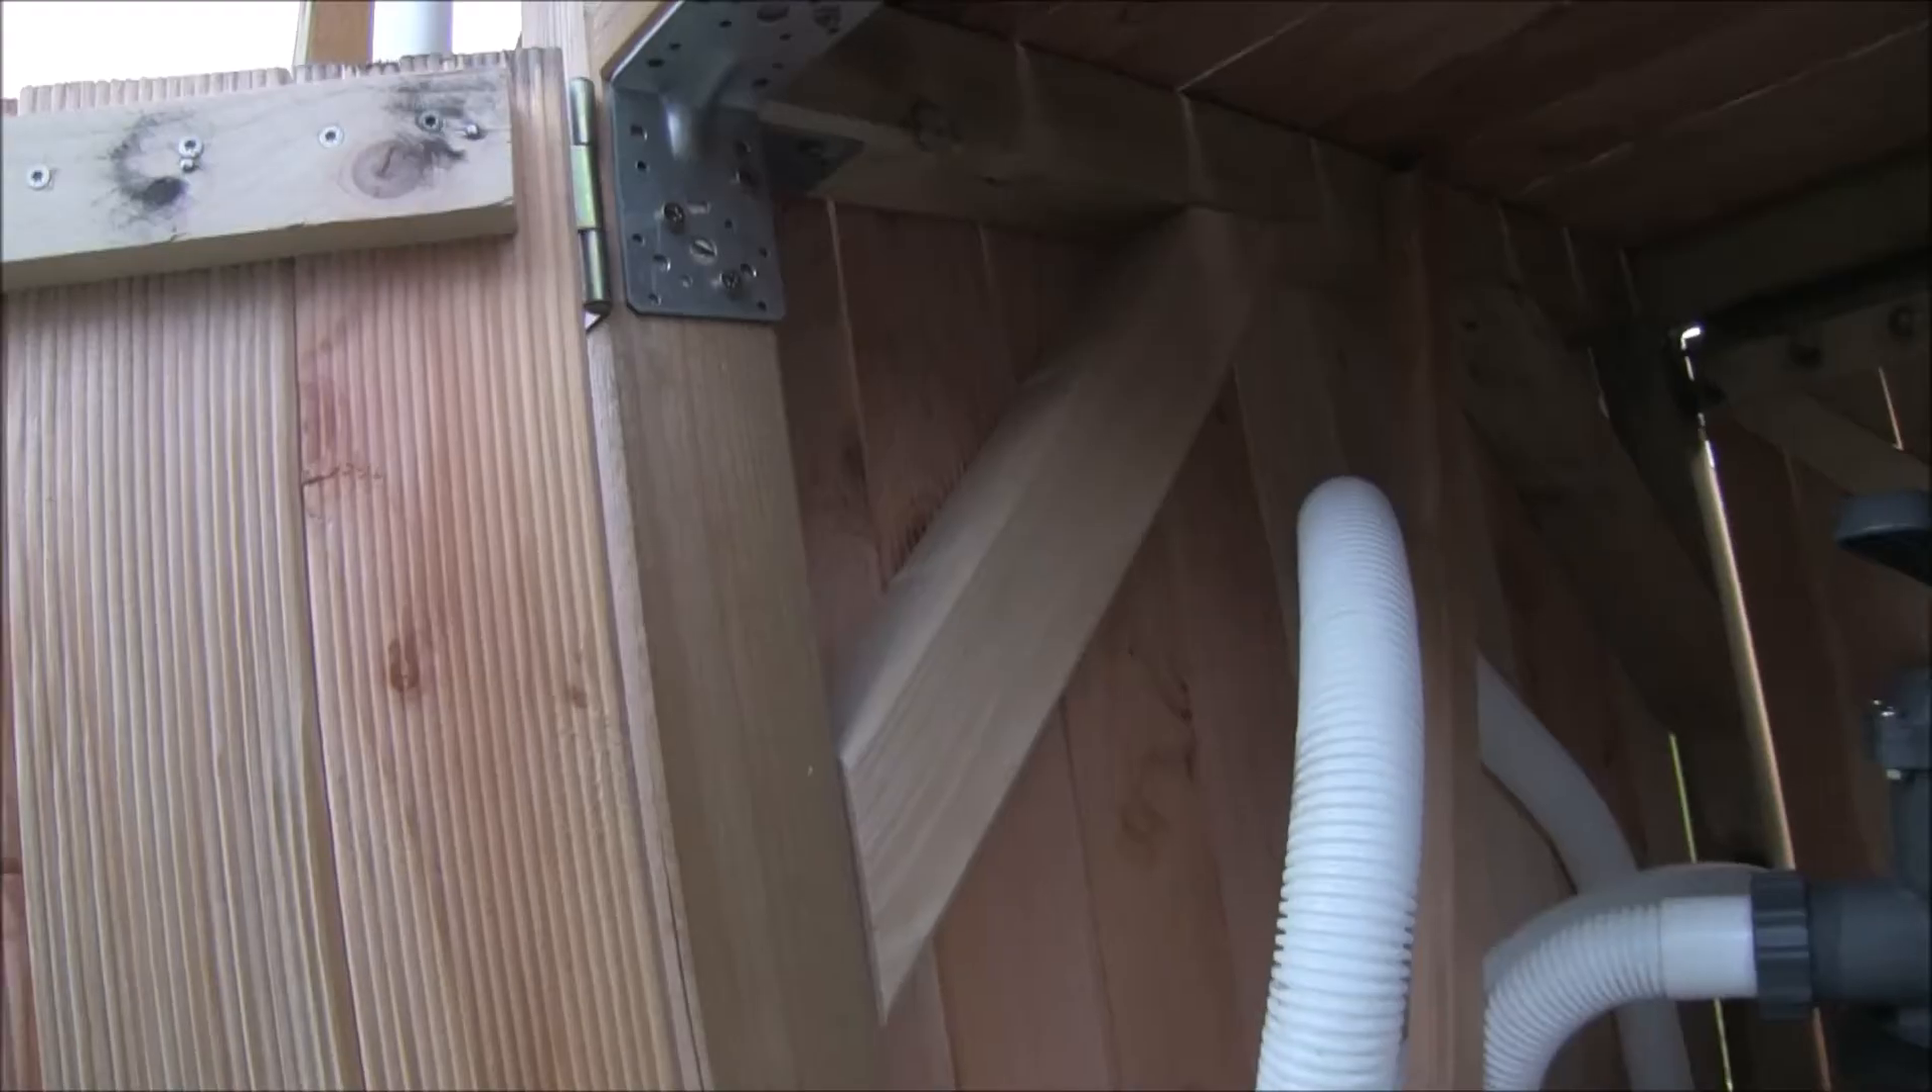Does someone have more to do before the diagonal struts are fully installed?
No.